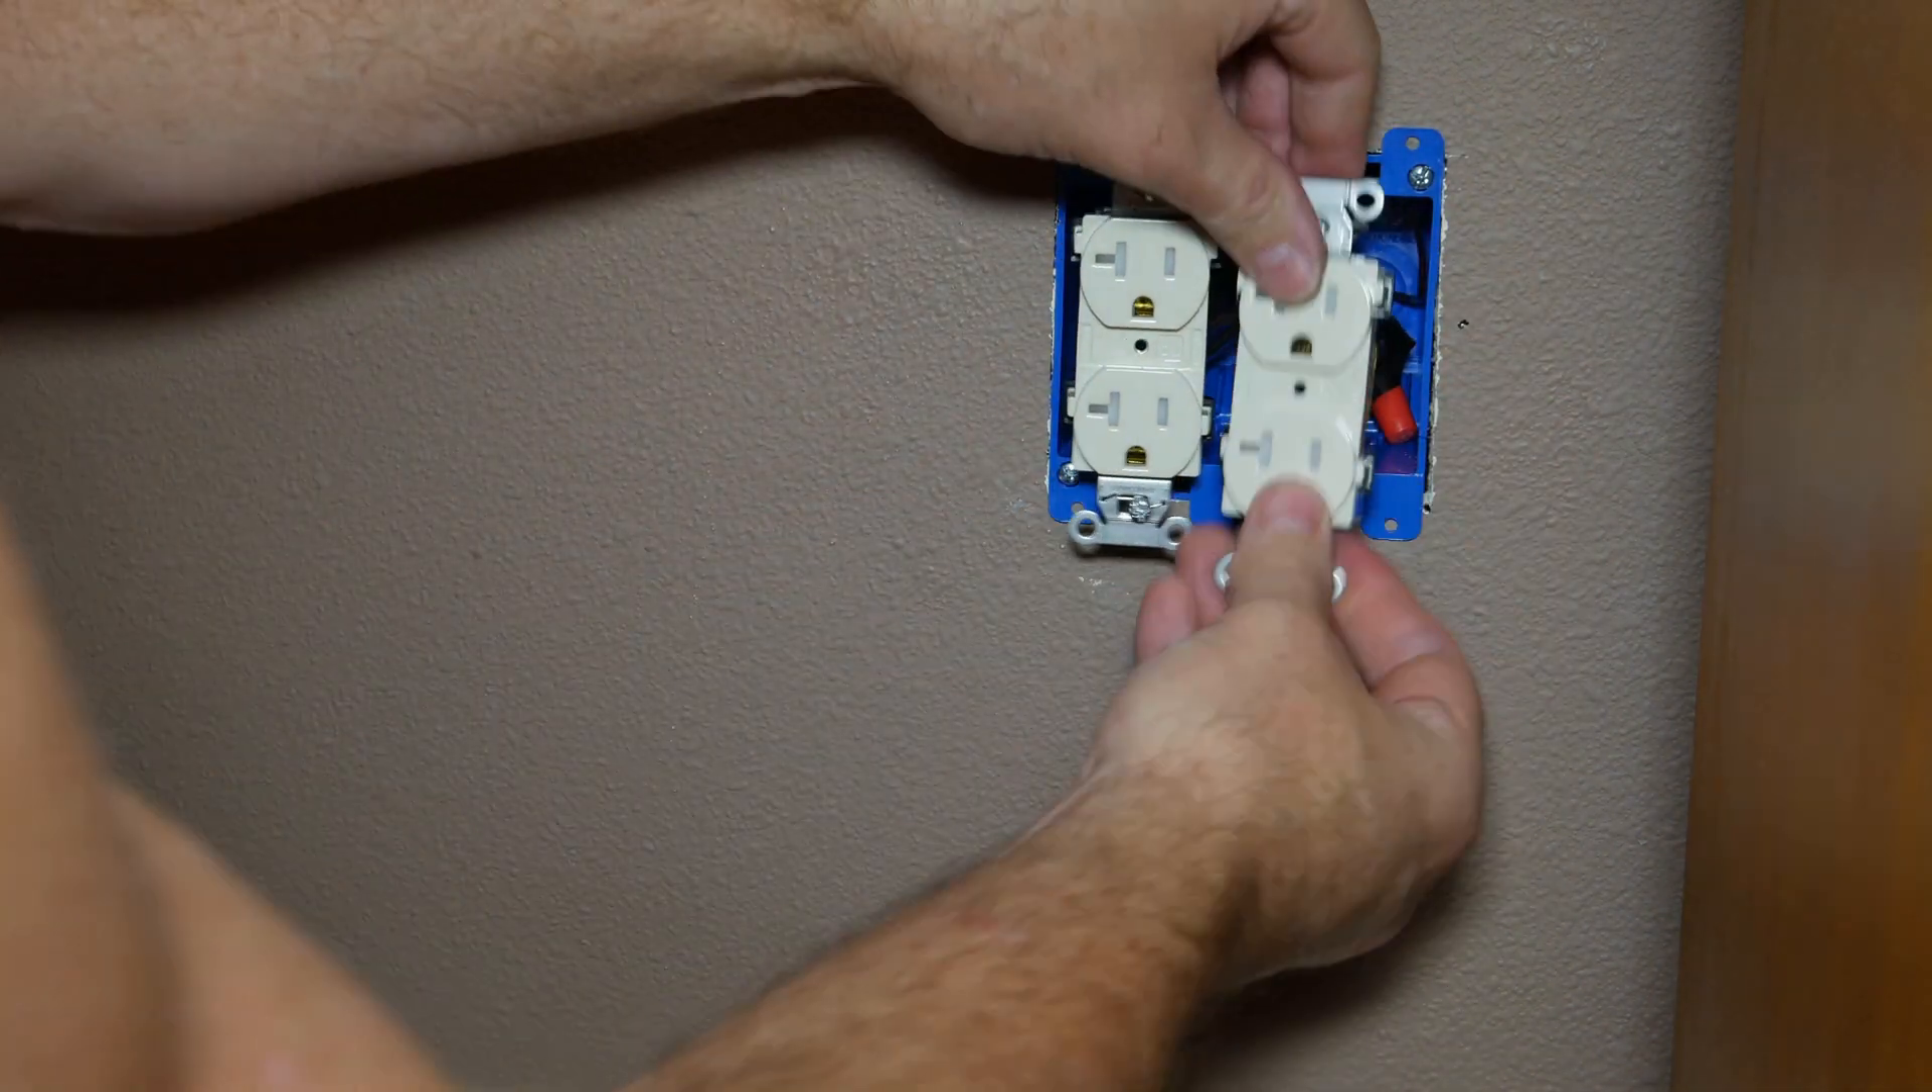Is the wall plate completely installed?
No.